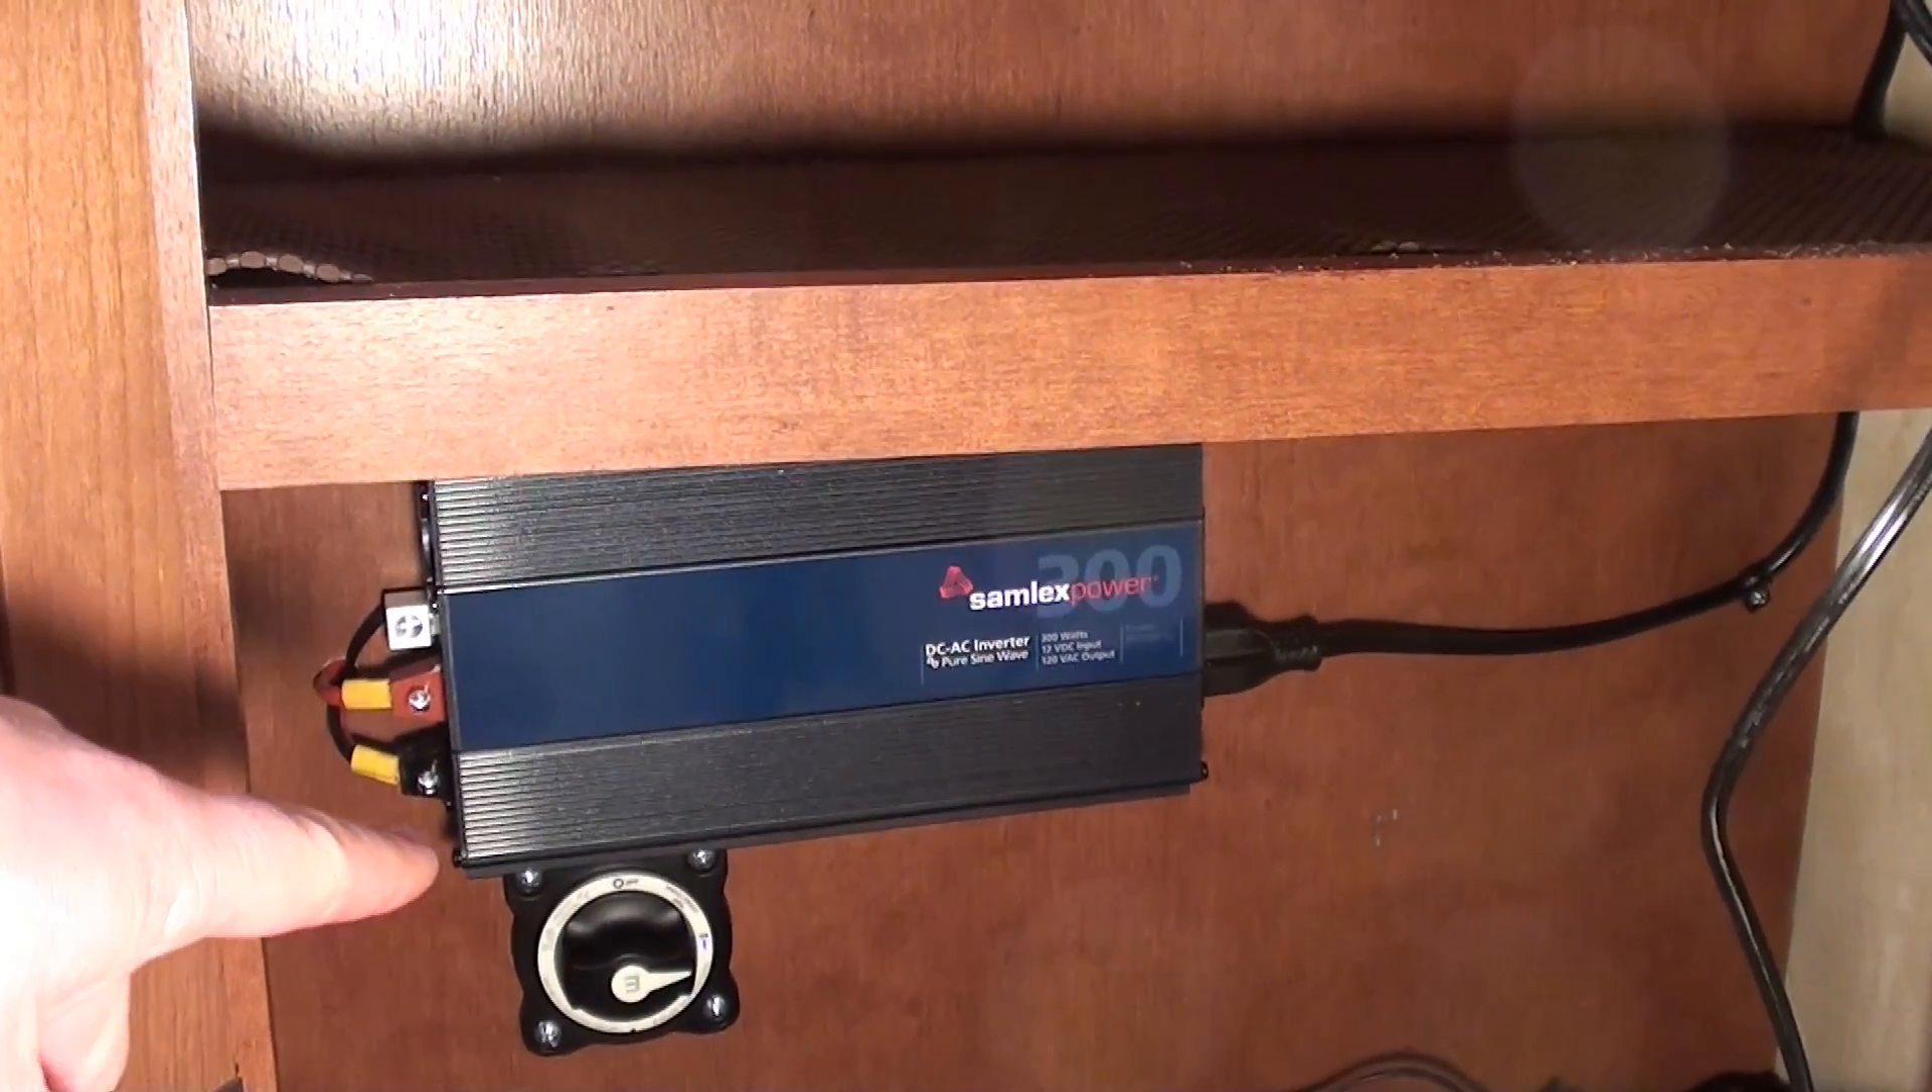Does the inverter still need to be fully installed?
No.